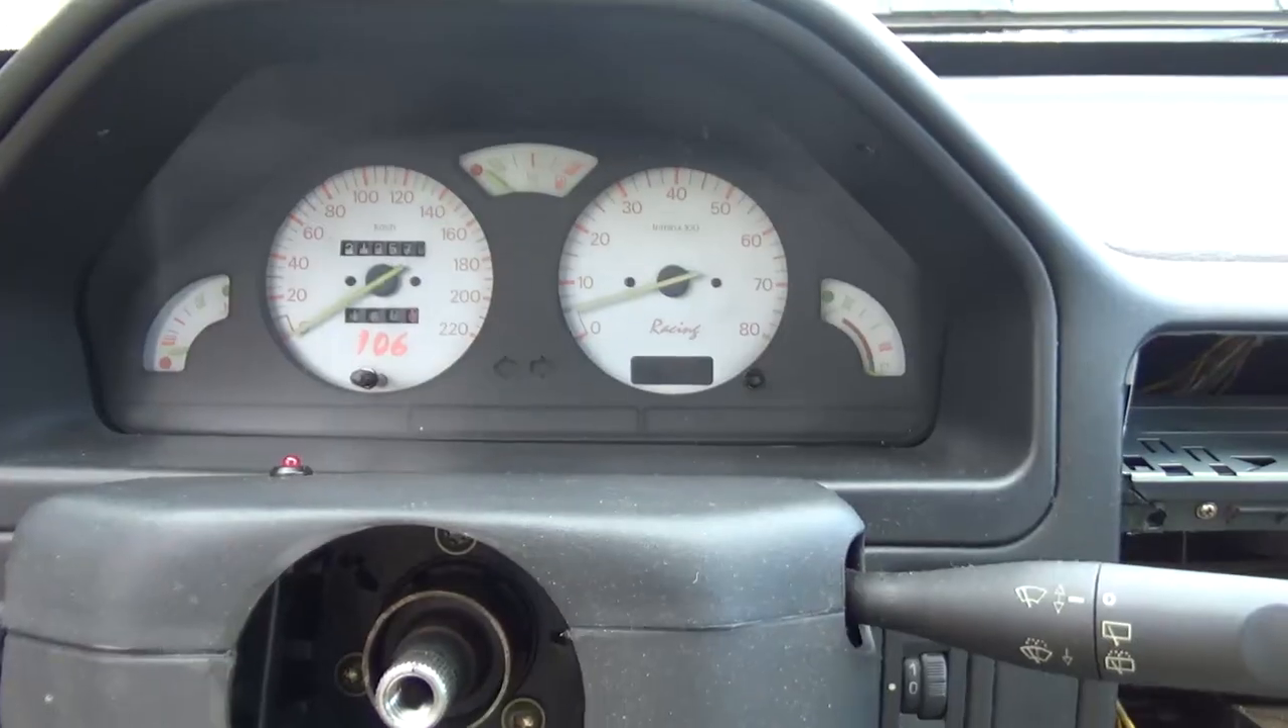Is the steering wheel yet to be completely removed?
No.